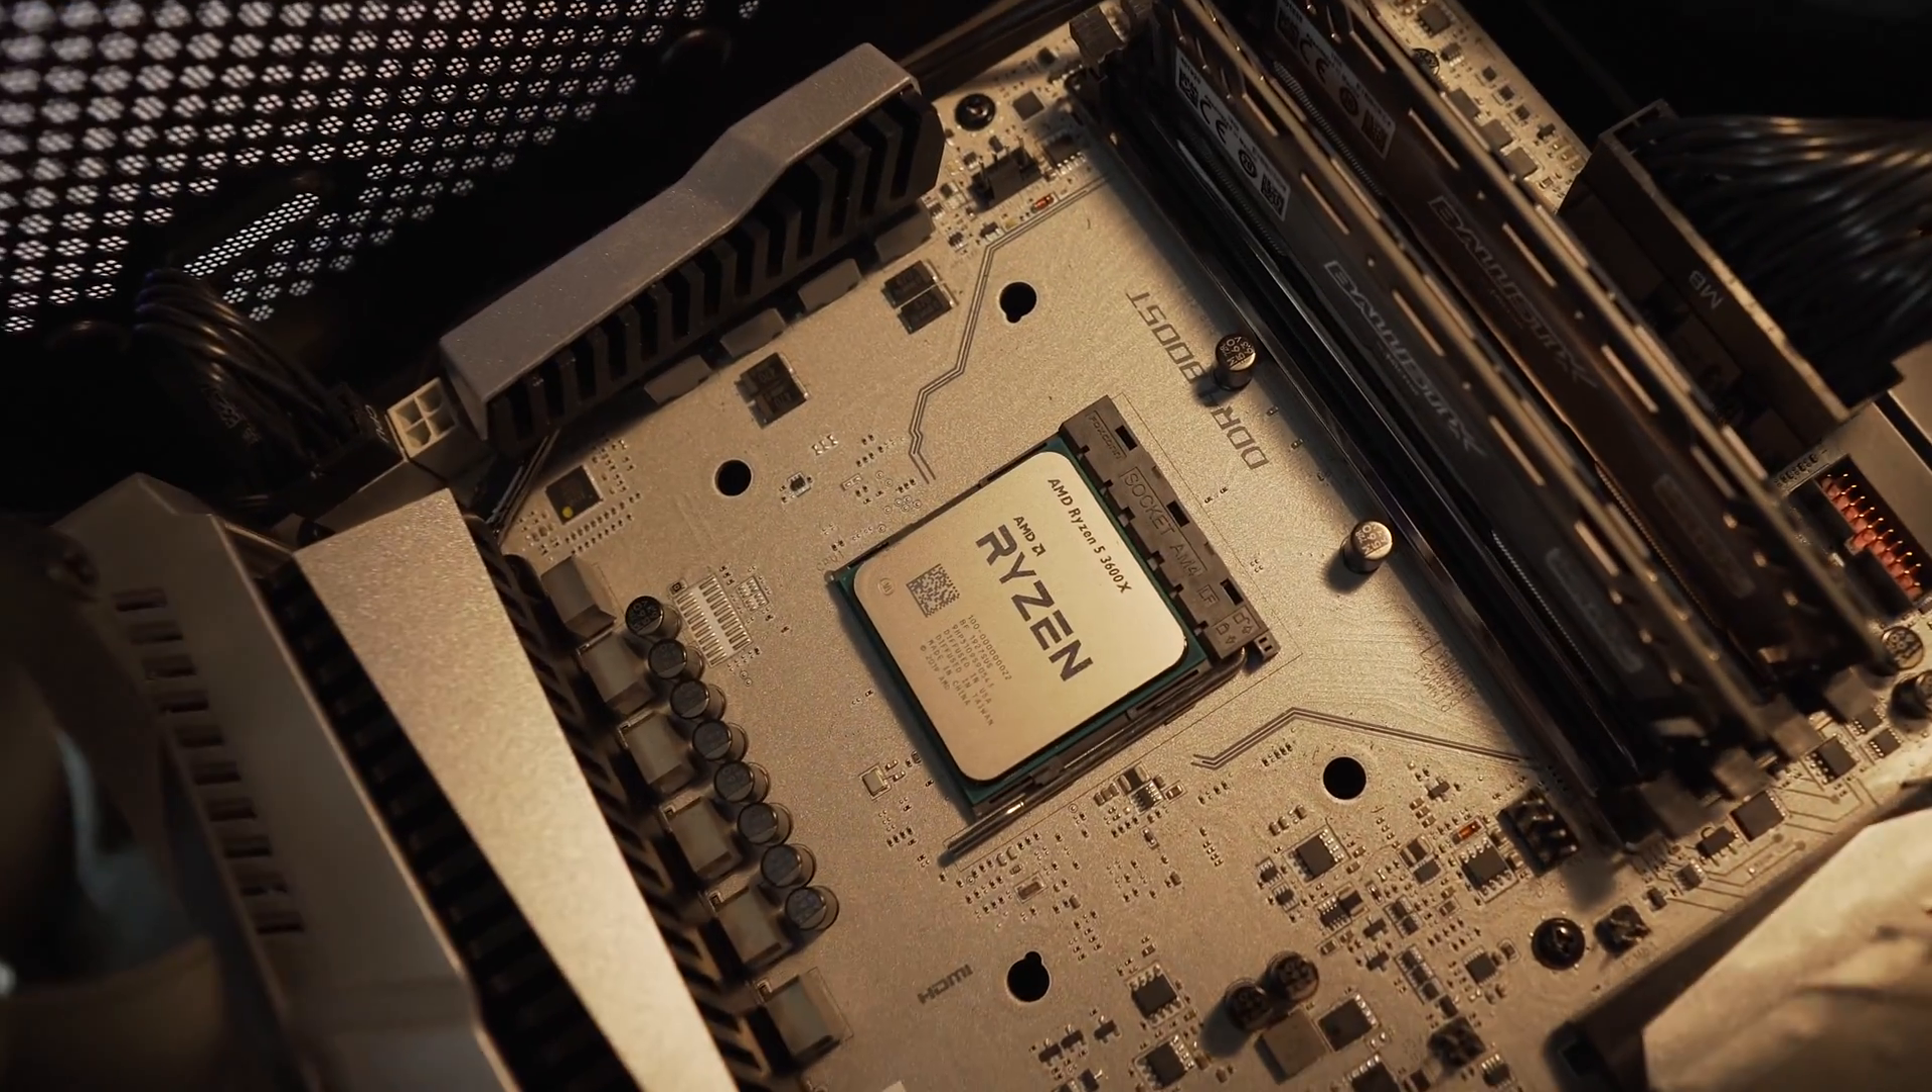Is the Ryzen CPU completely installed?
Yes.